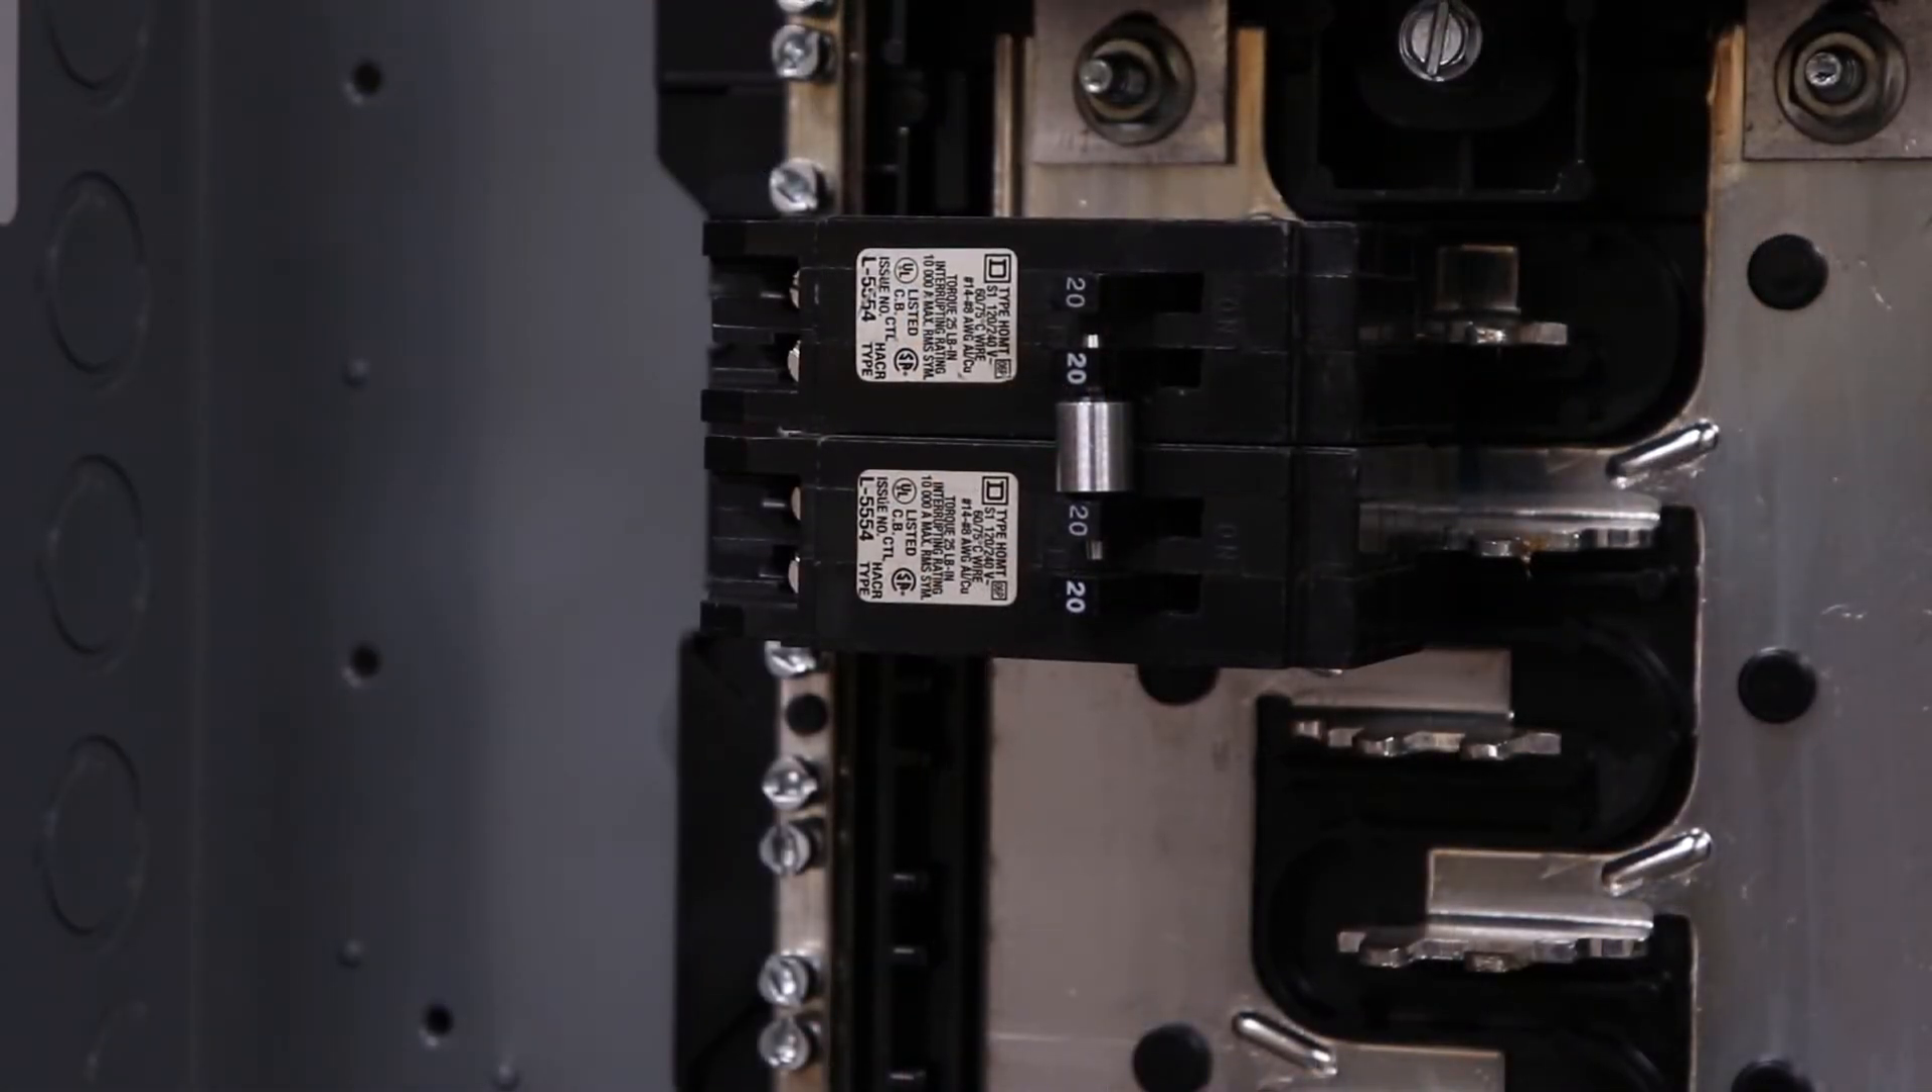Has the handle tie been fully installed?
Yes.